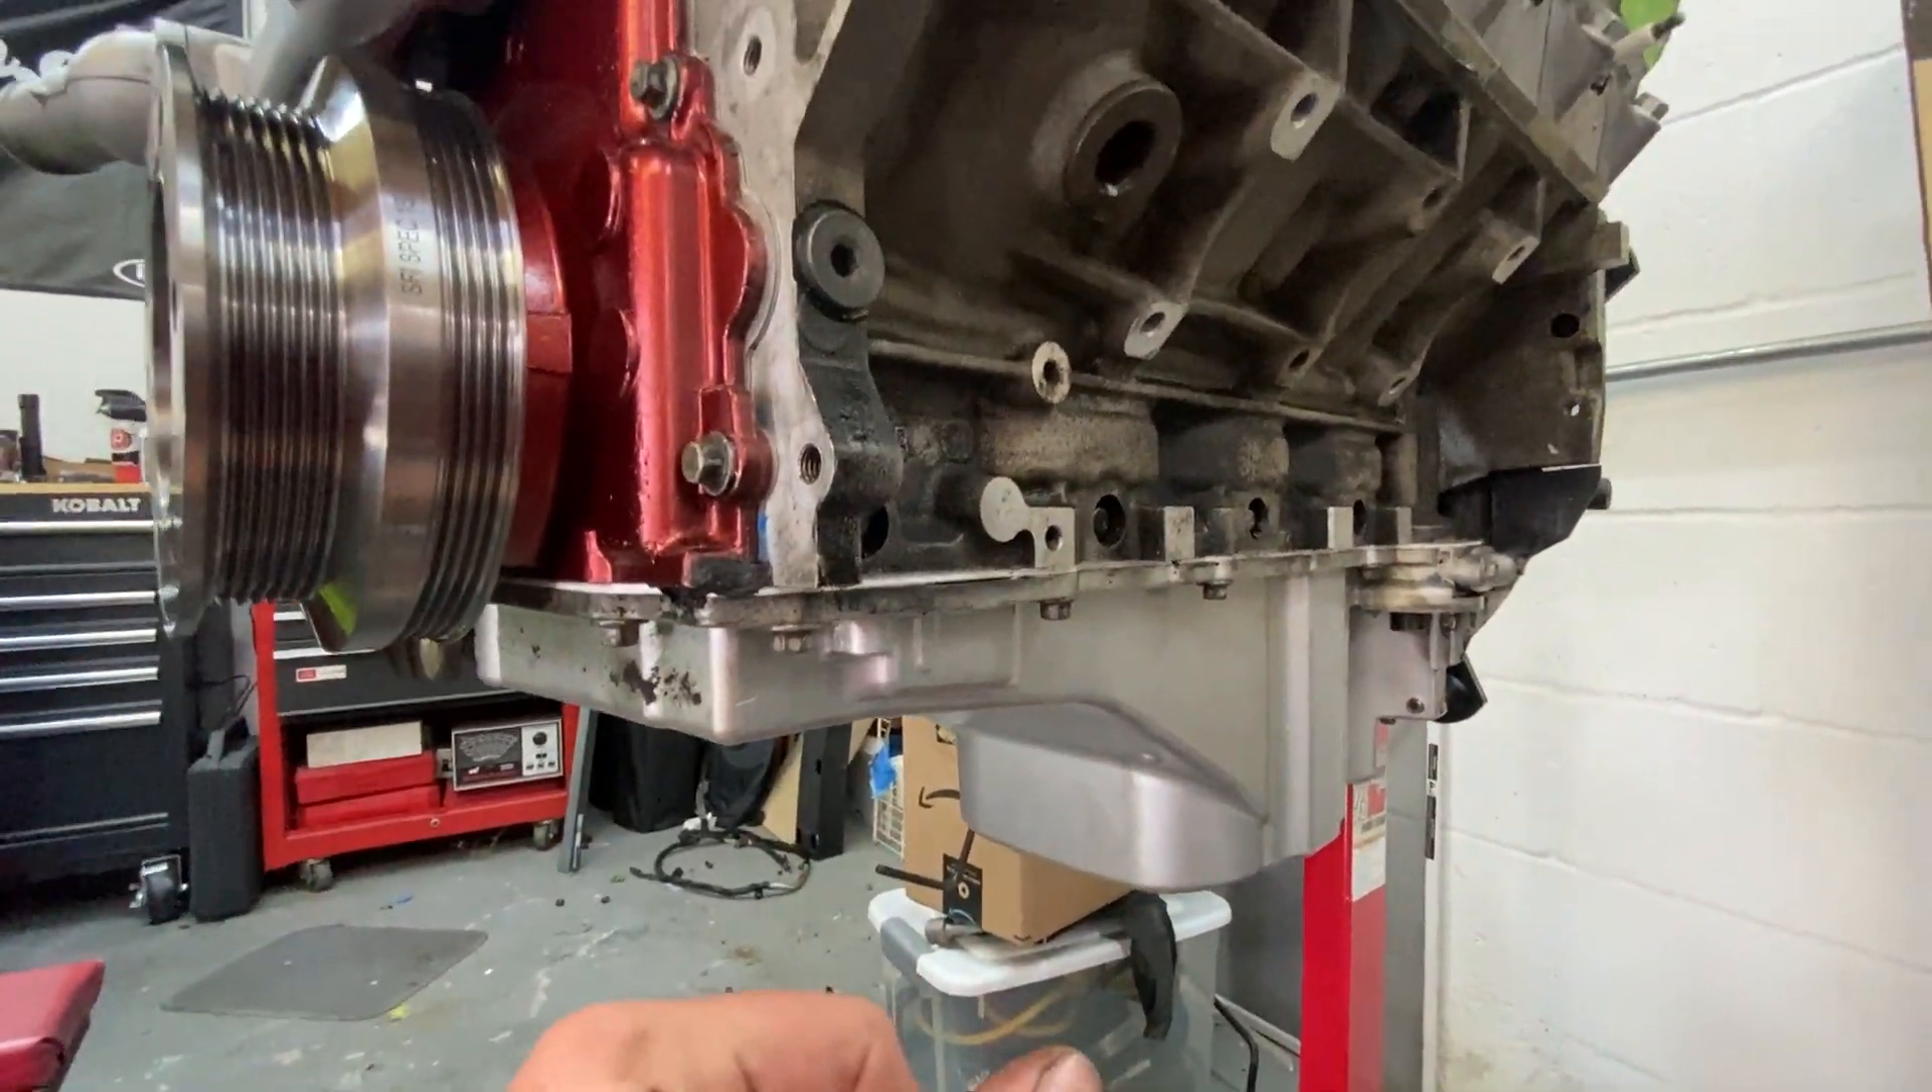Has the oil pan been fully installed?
Yes.